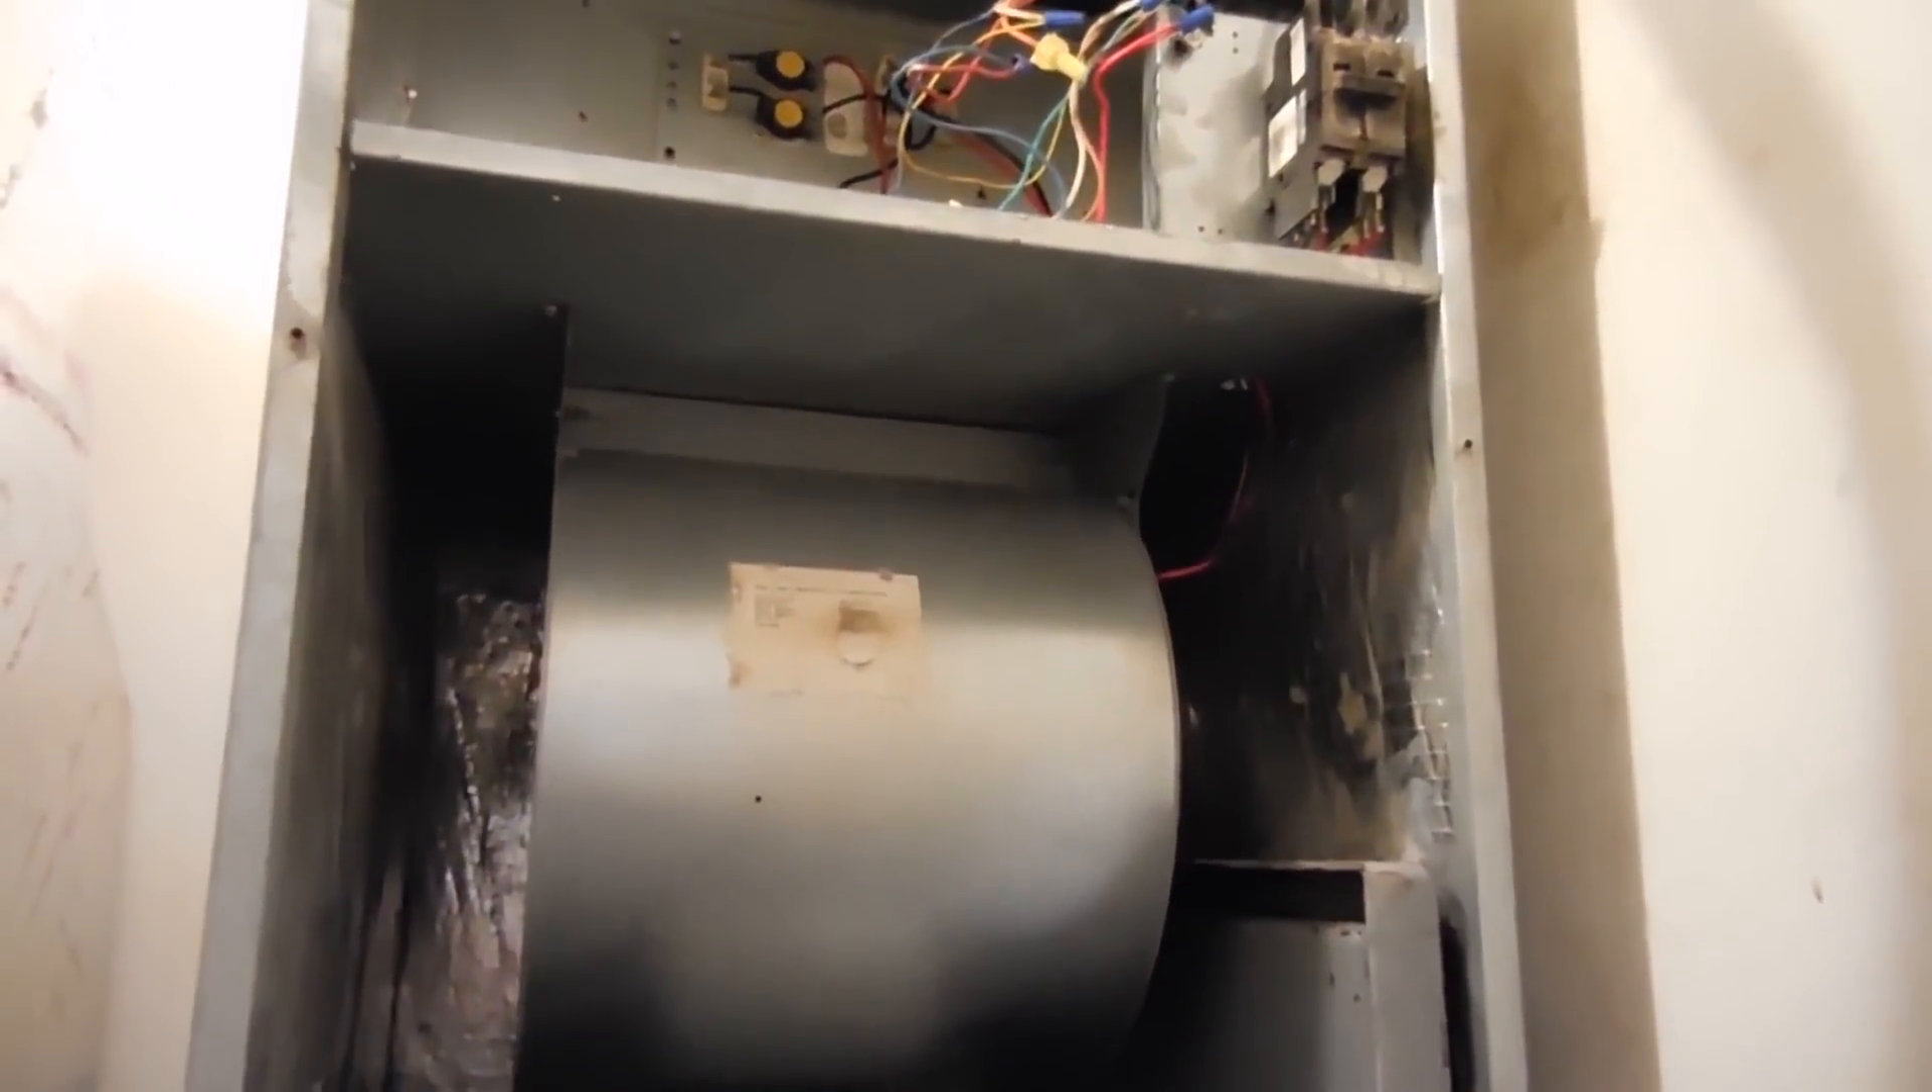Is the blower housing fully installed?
Yes.